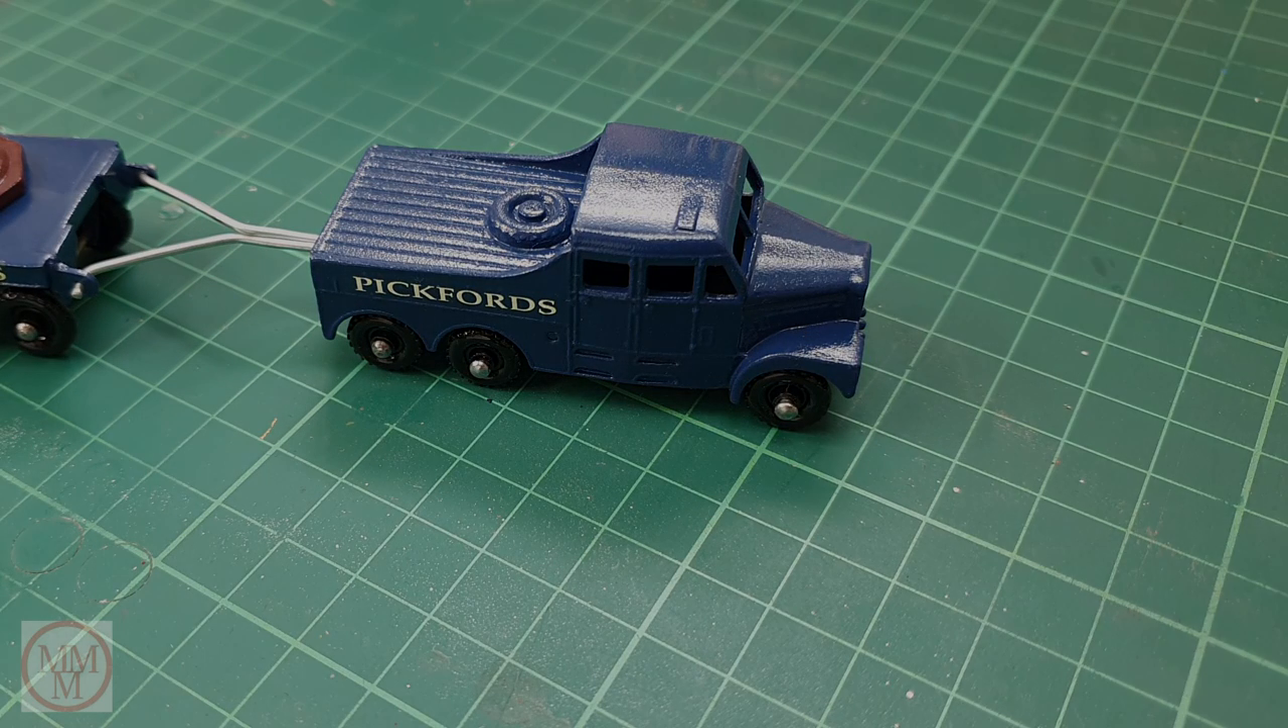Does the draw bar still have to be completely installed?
No.